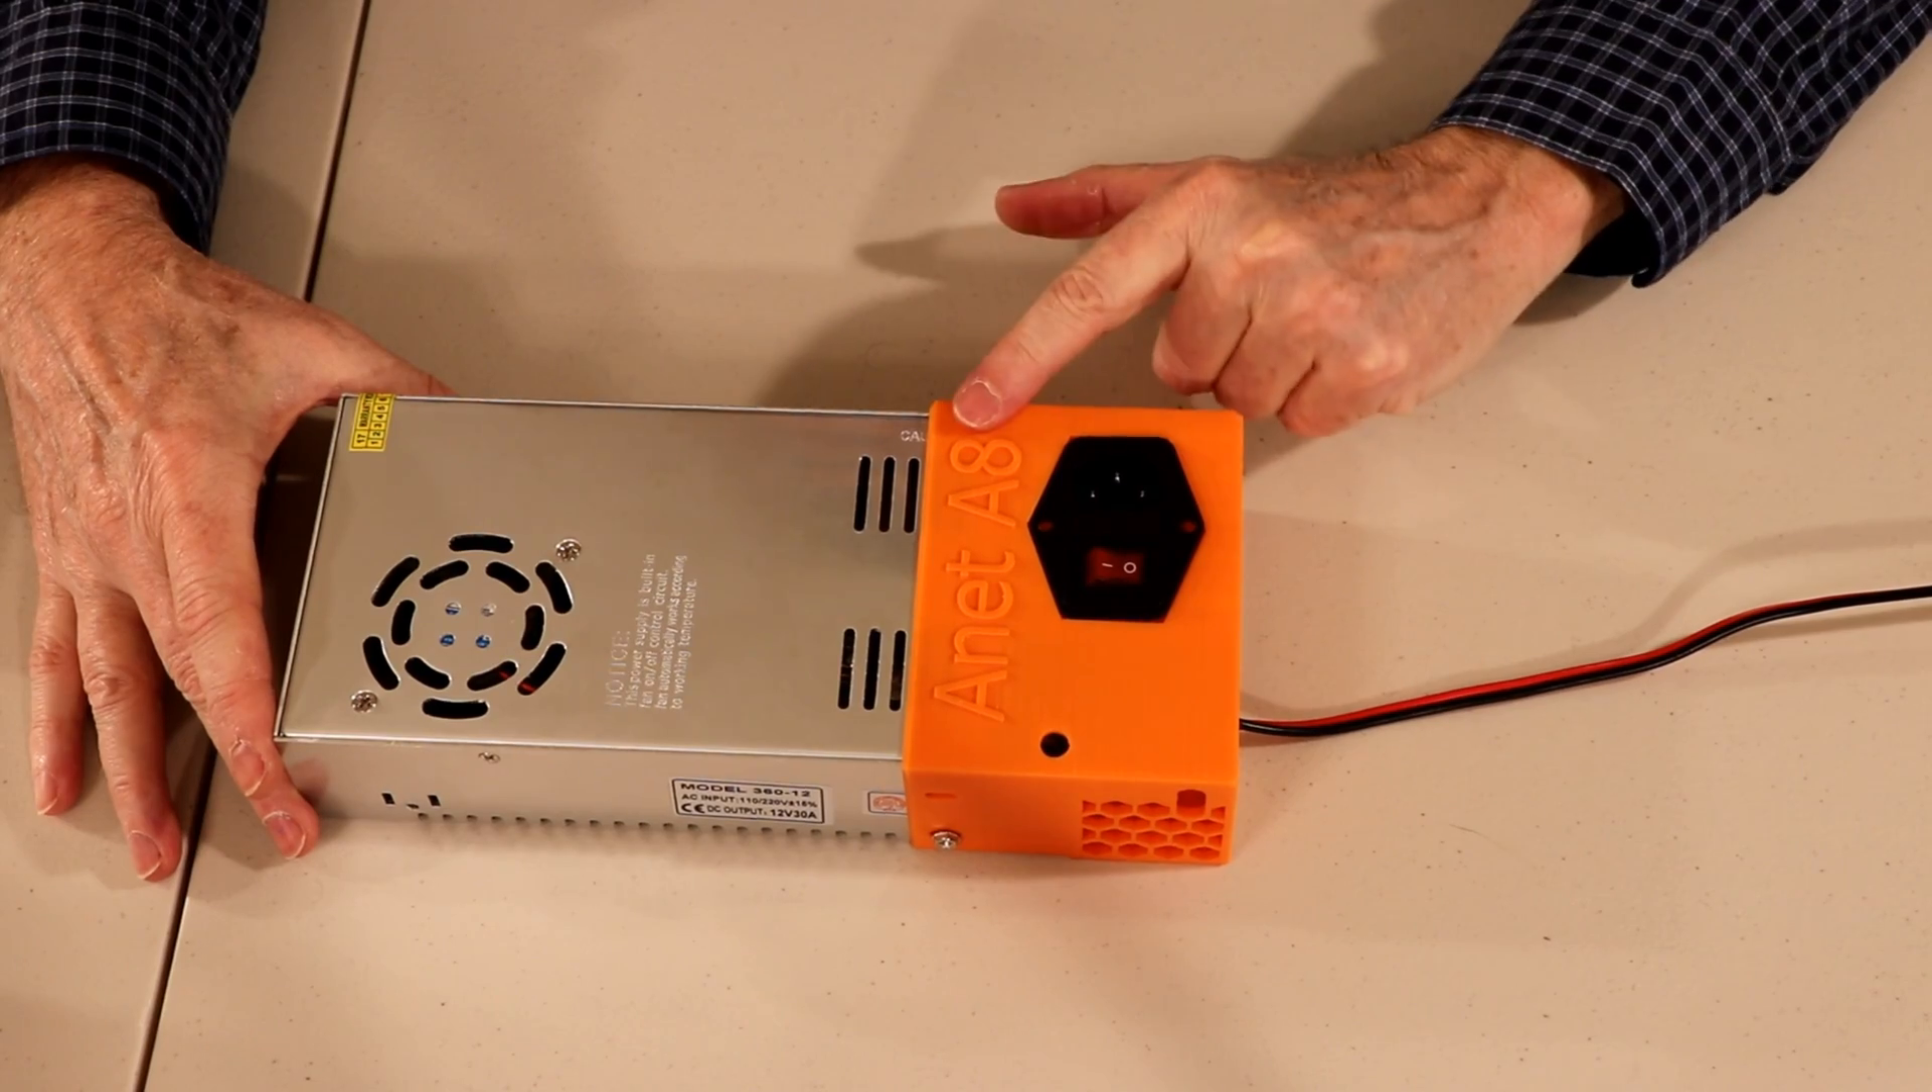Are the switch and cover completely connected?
Yes.